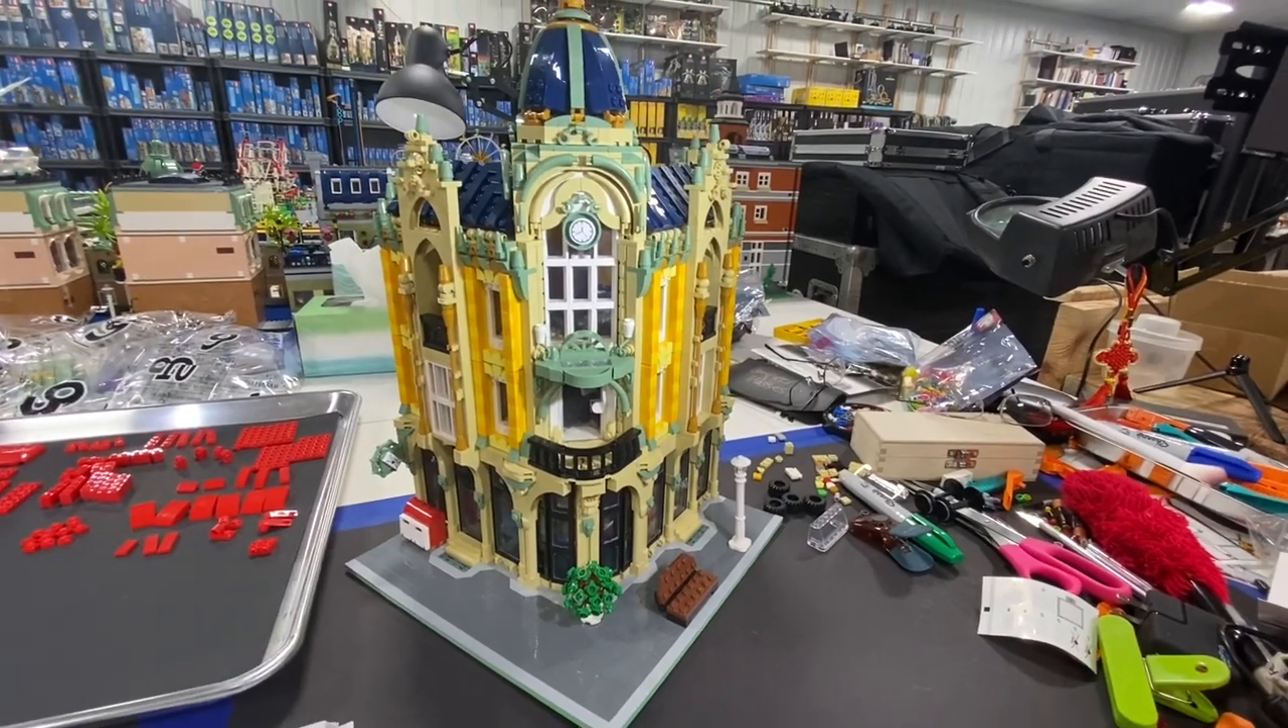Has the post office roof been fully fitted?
Yes.